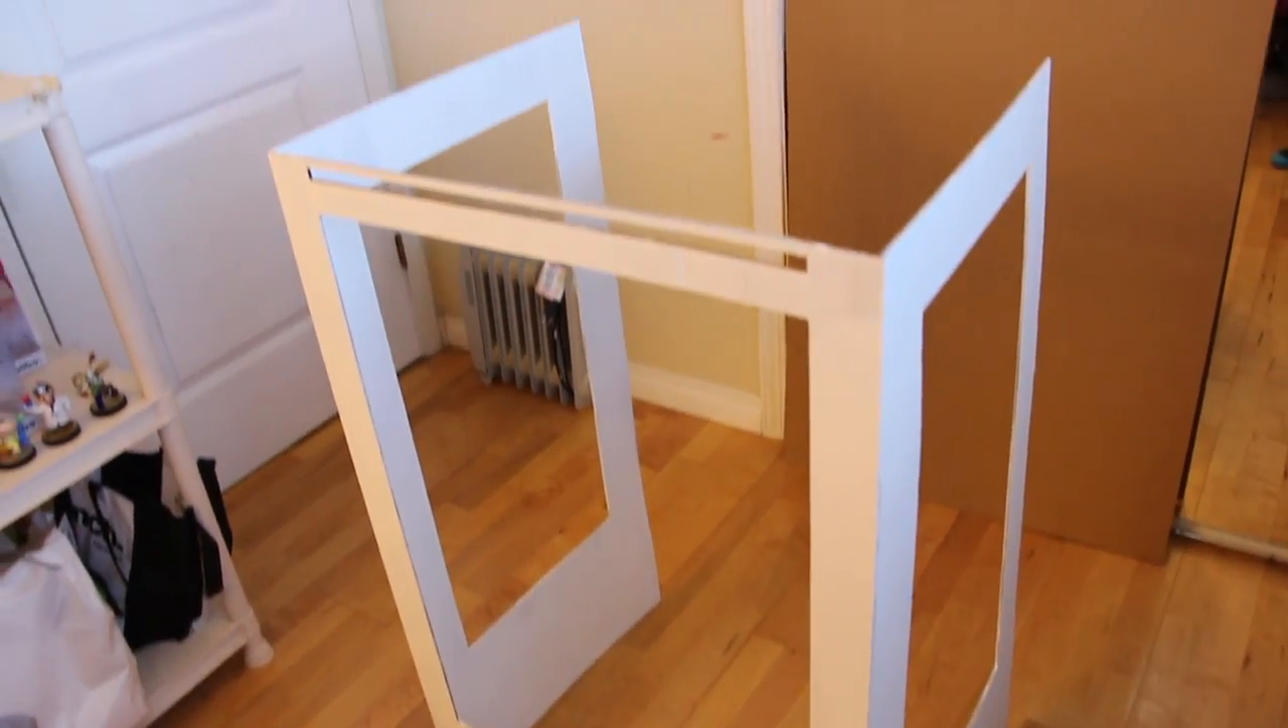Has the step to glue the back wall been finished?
No.